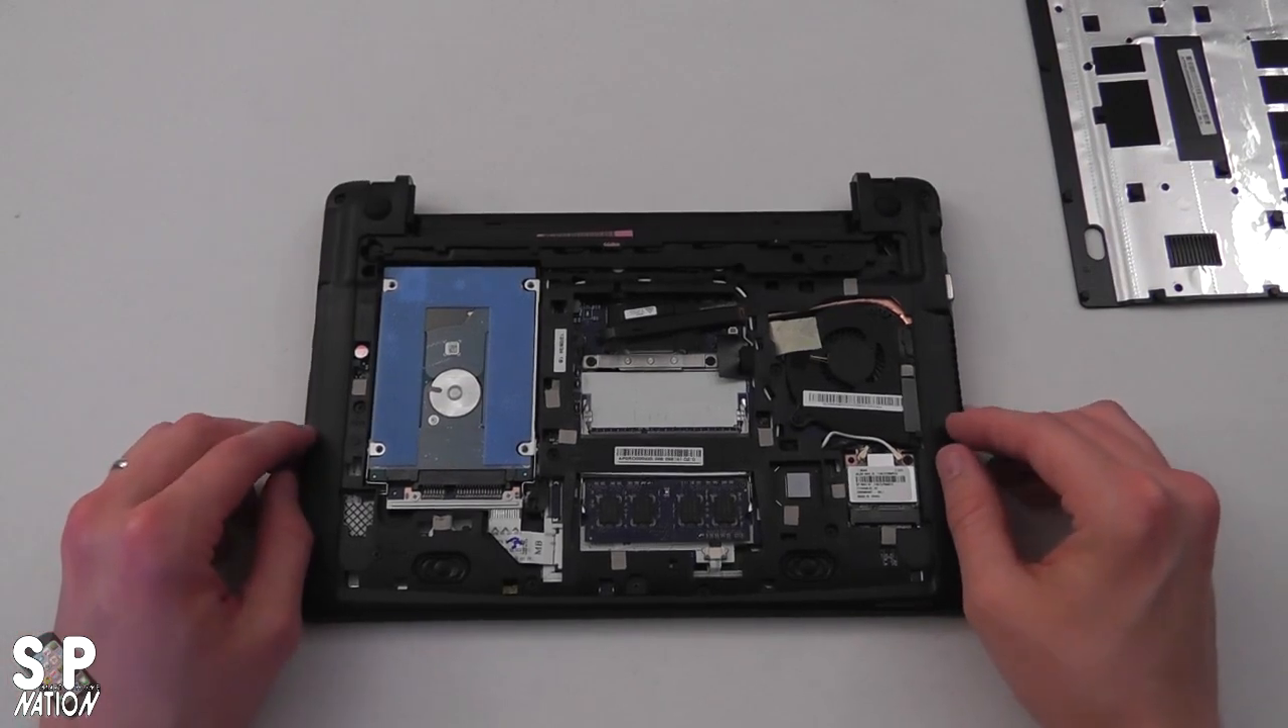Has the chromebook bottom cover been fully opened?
Yes.